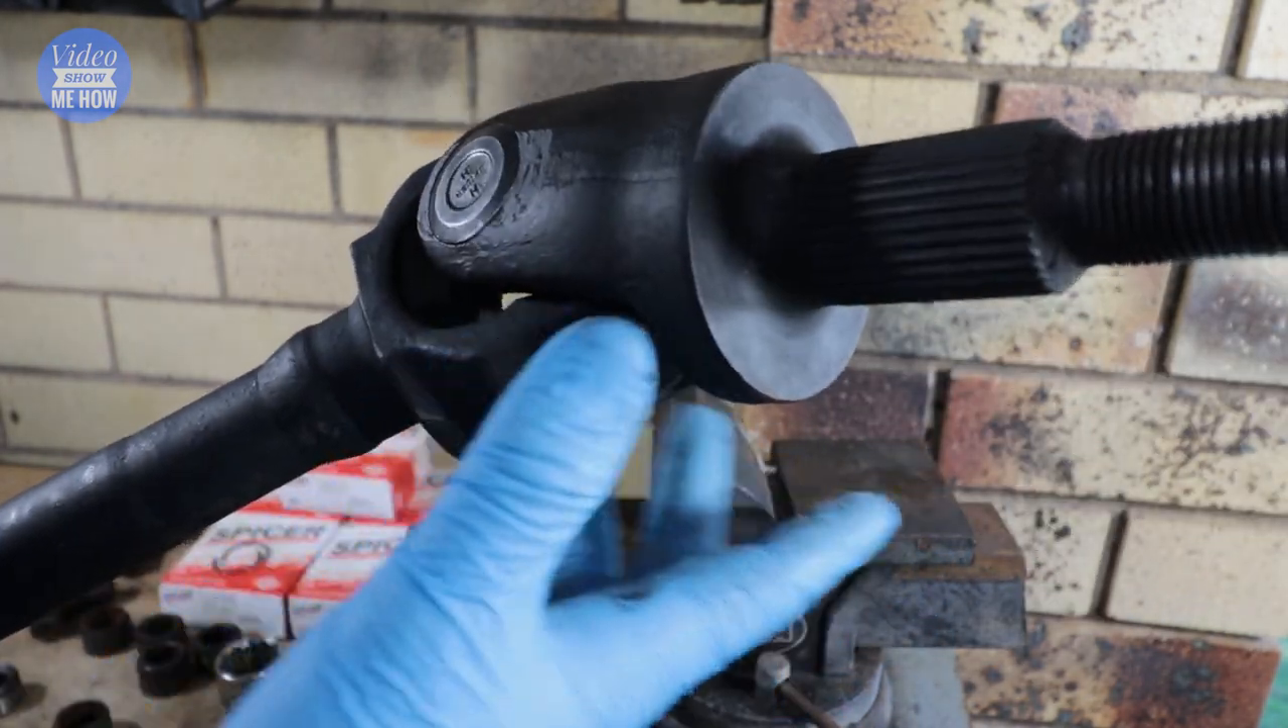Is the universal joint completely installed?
Yes.